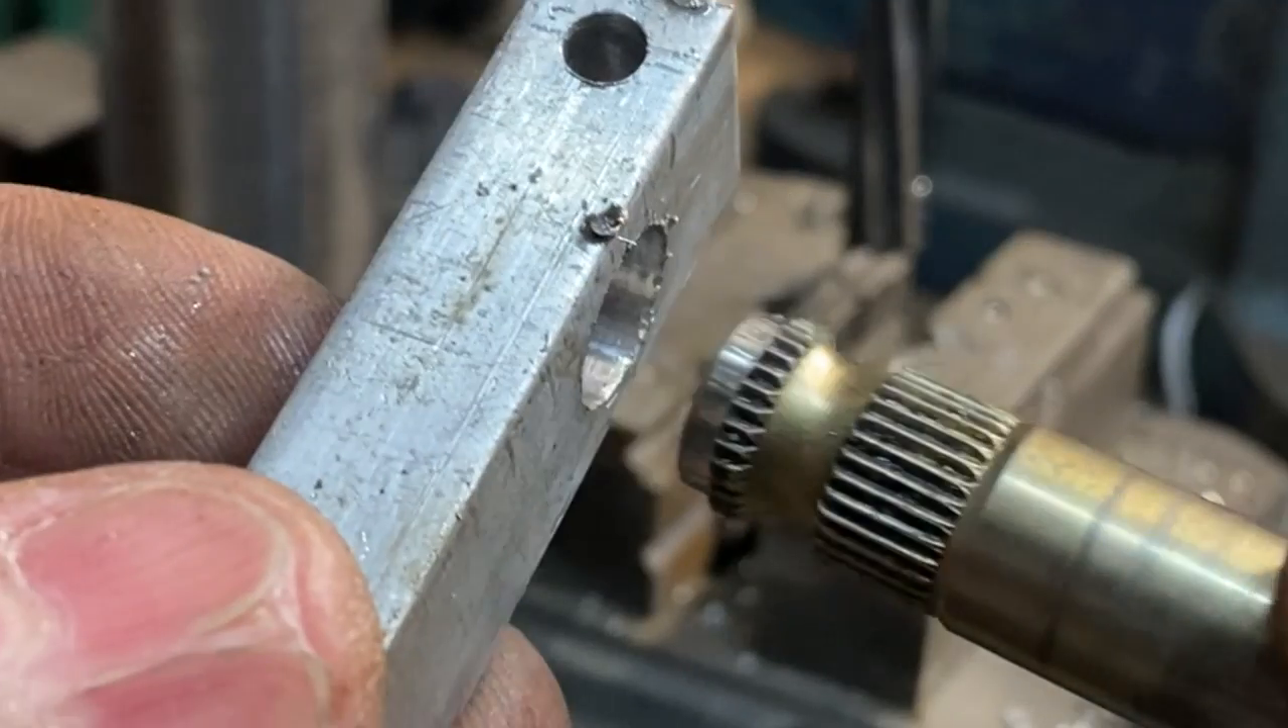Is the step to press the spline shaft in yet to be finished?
Yes.